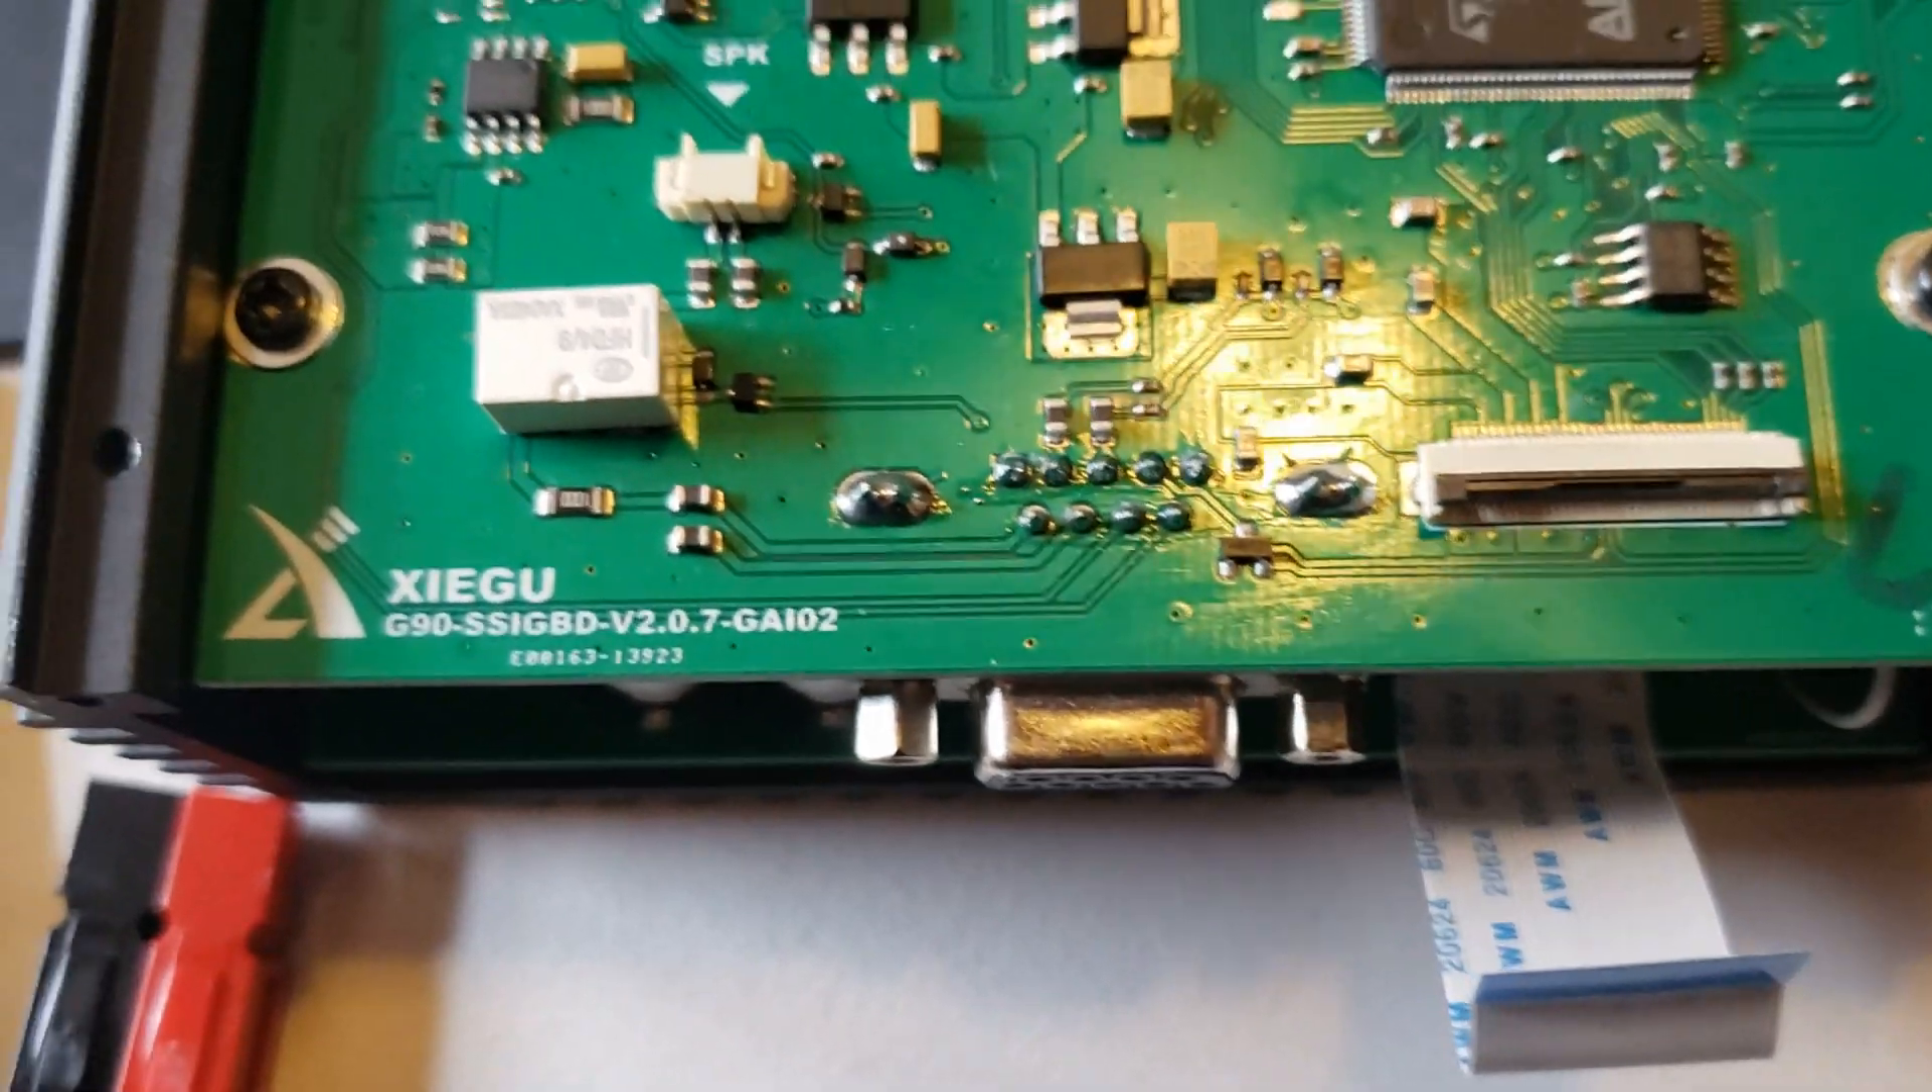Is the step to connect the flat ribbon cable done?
No.